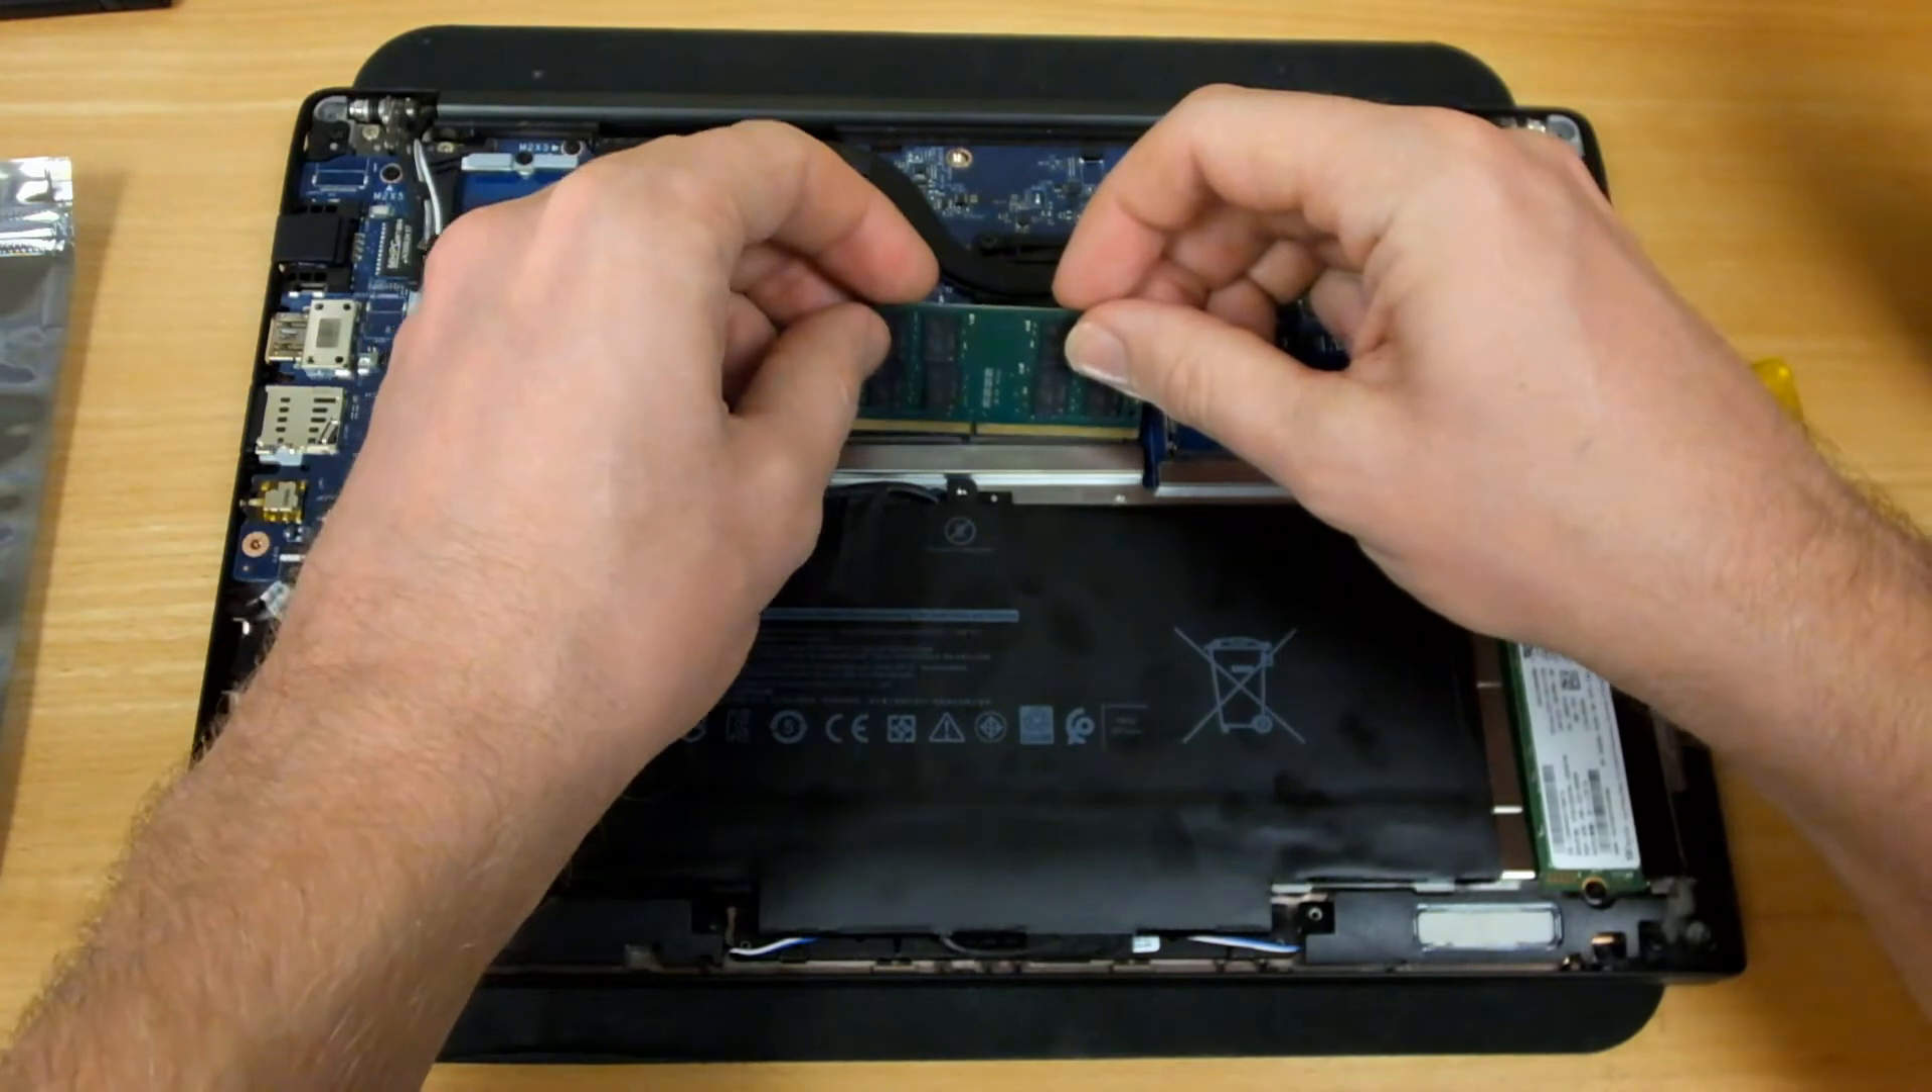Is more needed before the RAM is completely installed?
Yes.